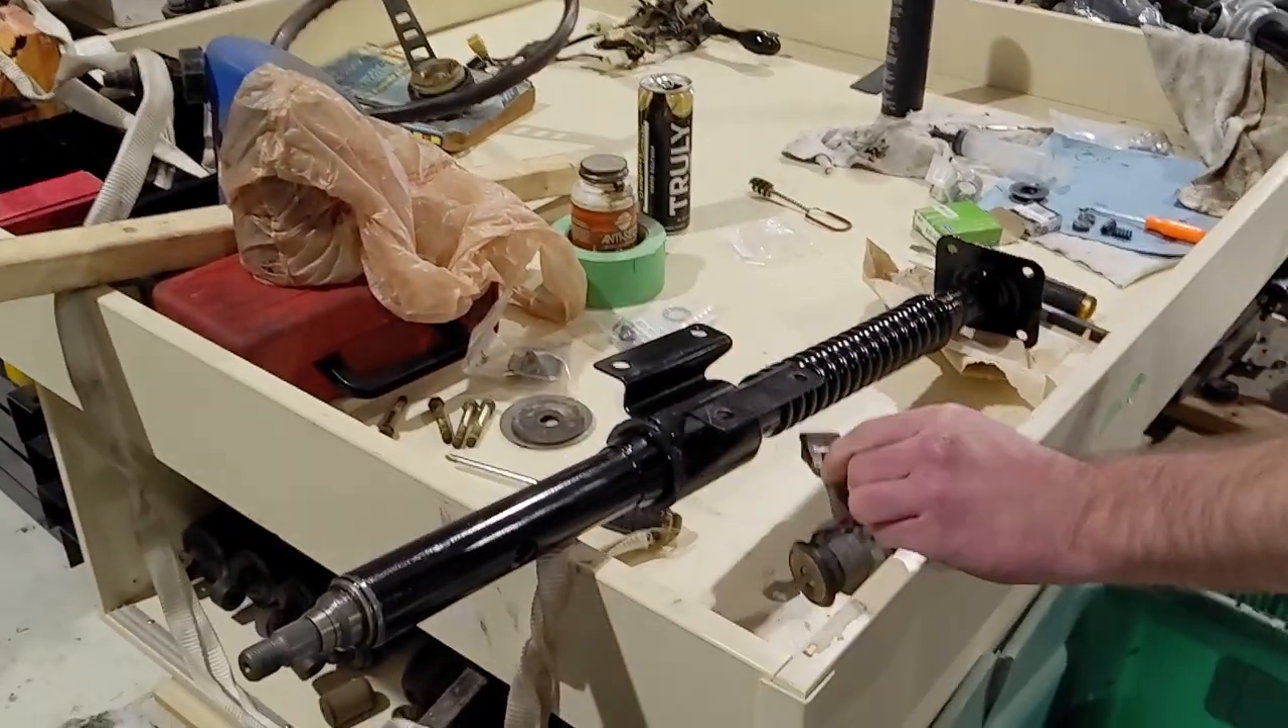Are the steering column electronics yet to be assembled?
Yes.